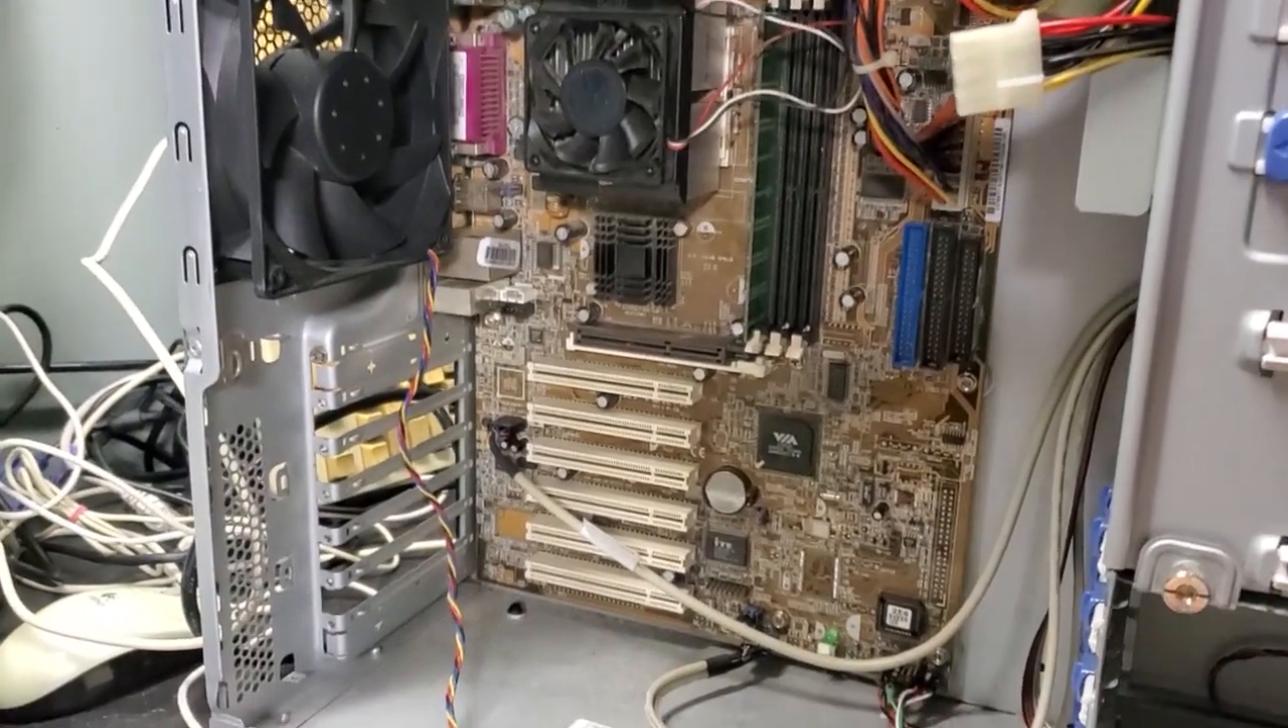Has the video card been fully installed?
No.